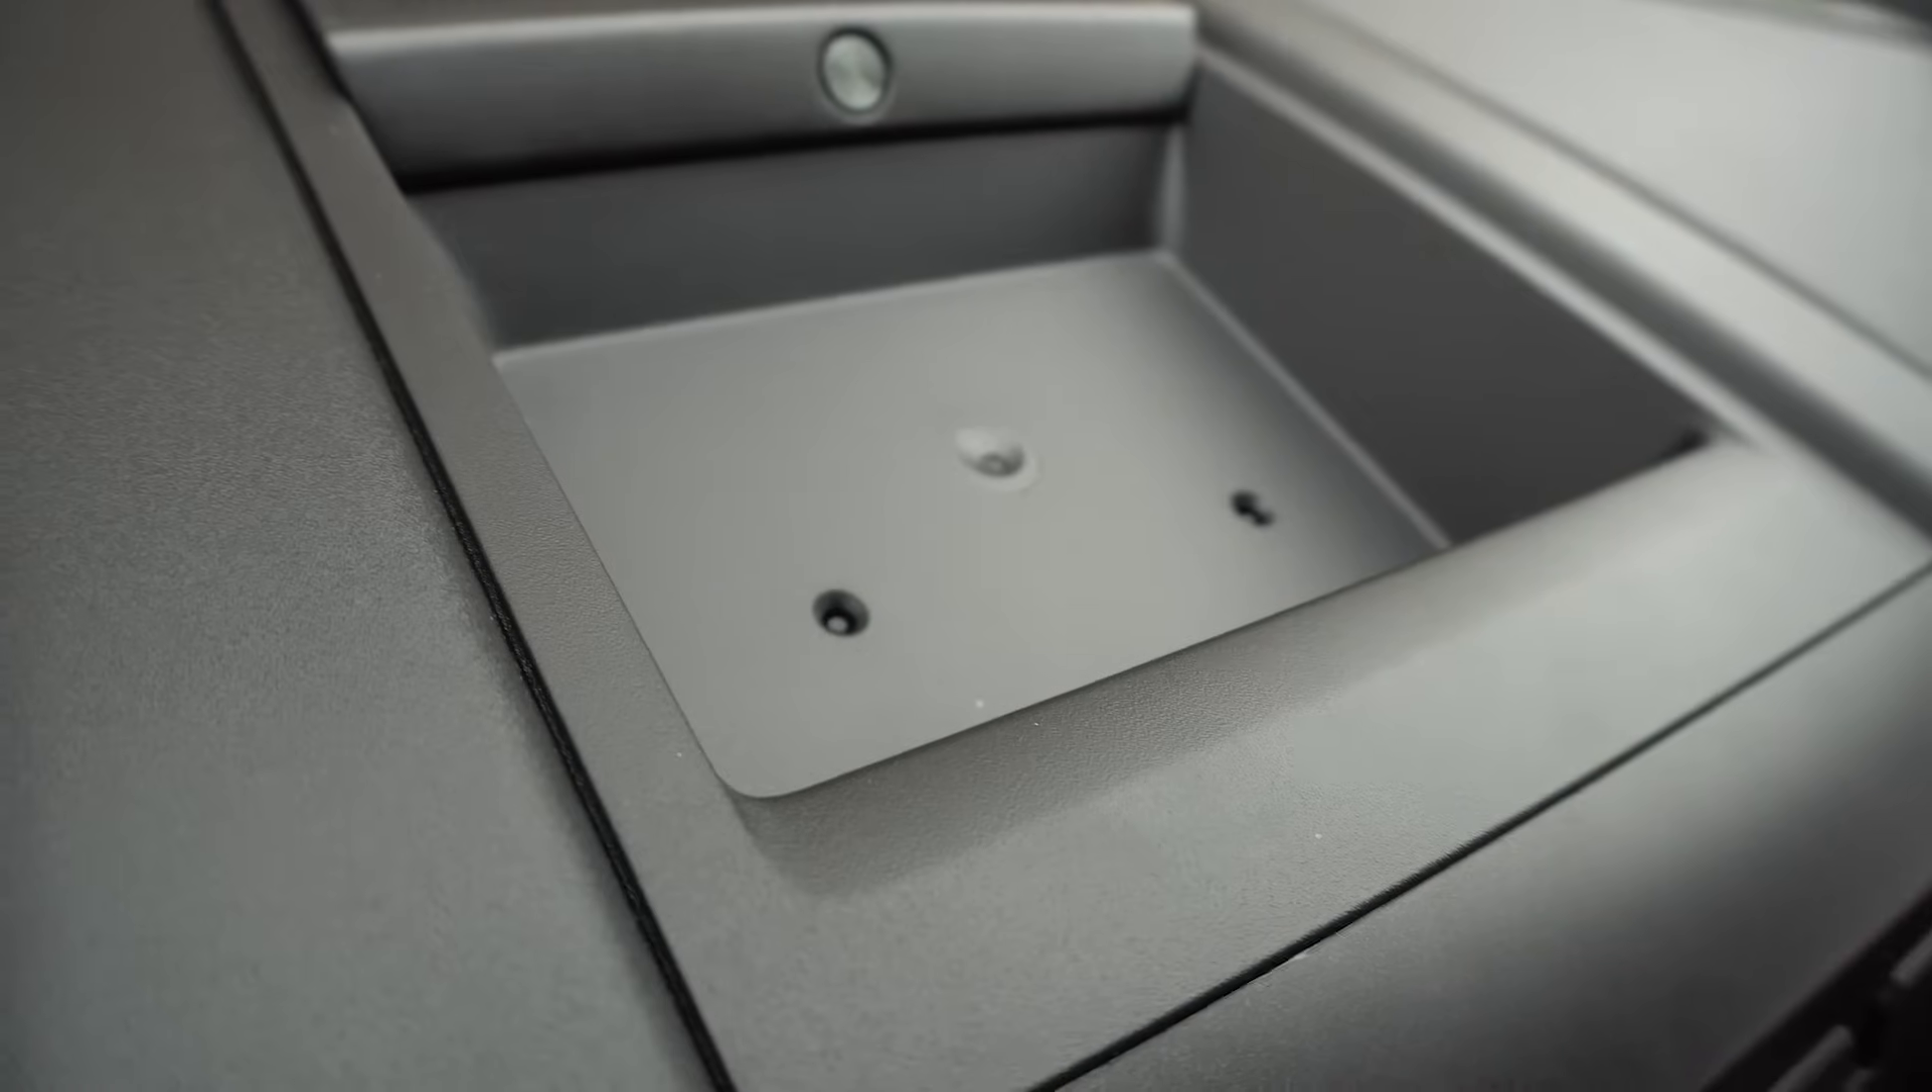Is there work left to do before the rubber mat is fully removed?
No.